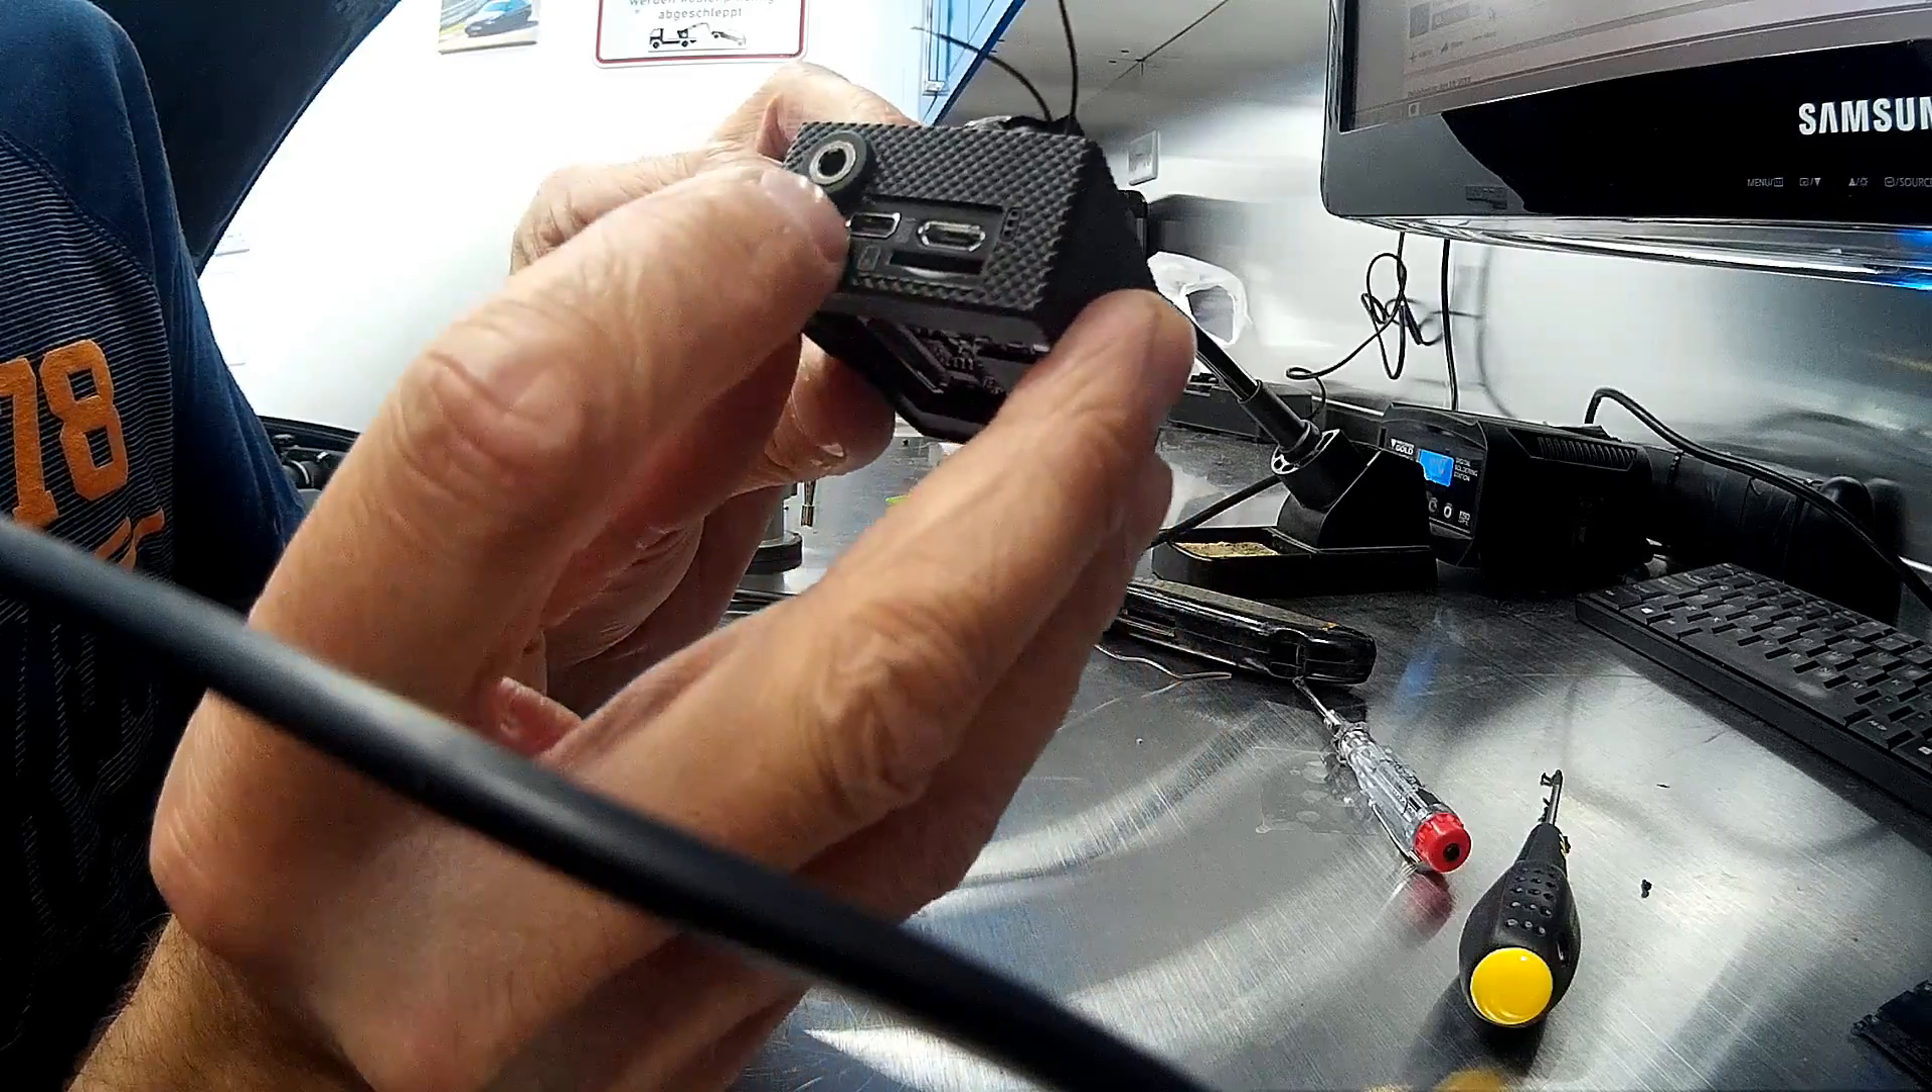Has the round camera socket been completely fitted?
Yes.